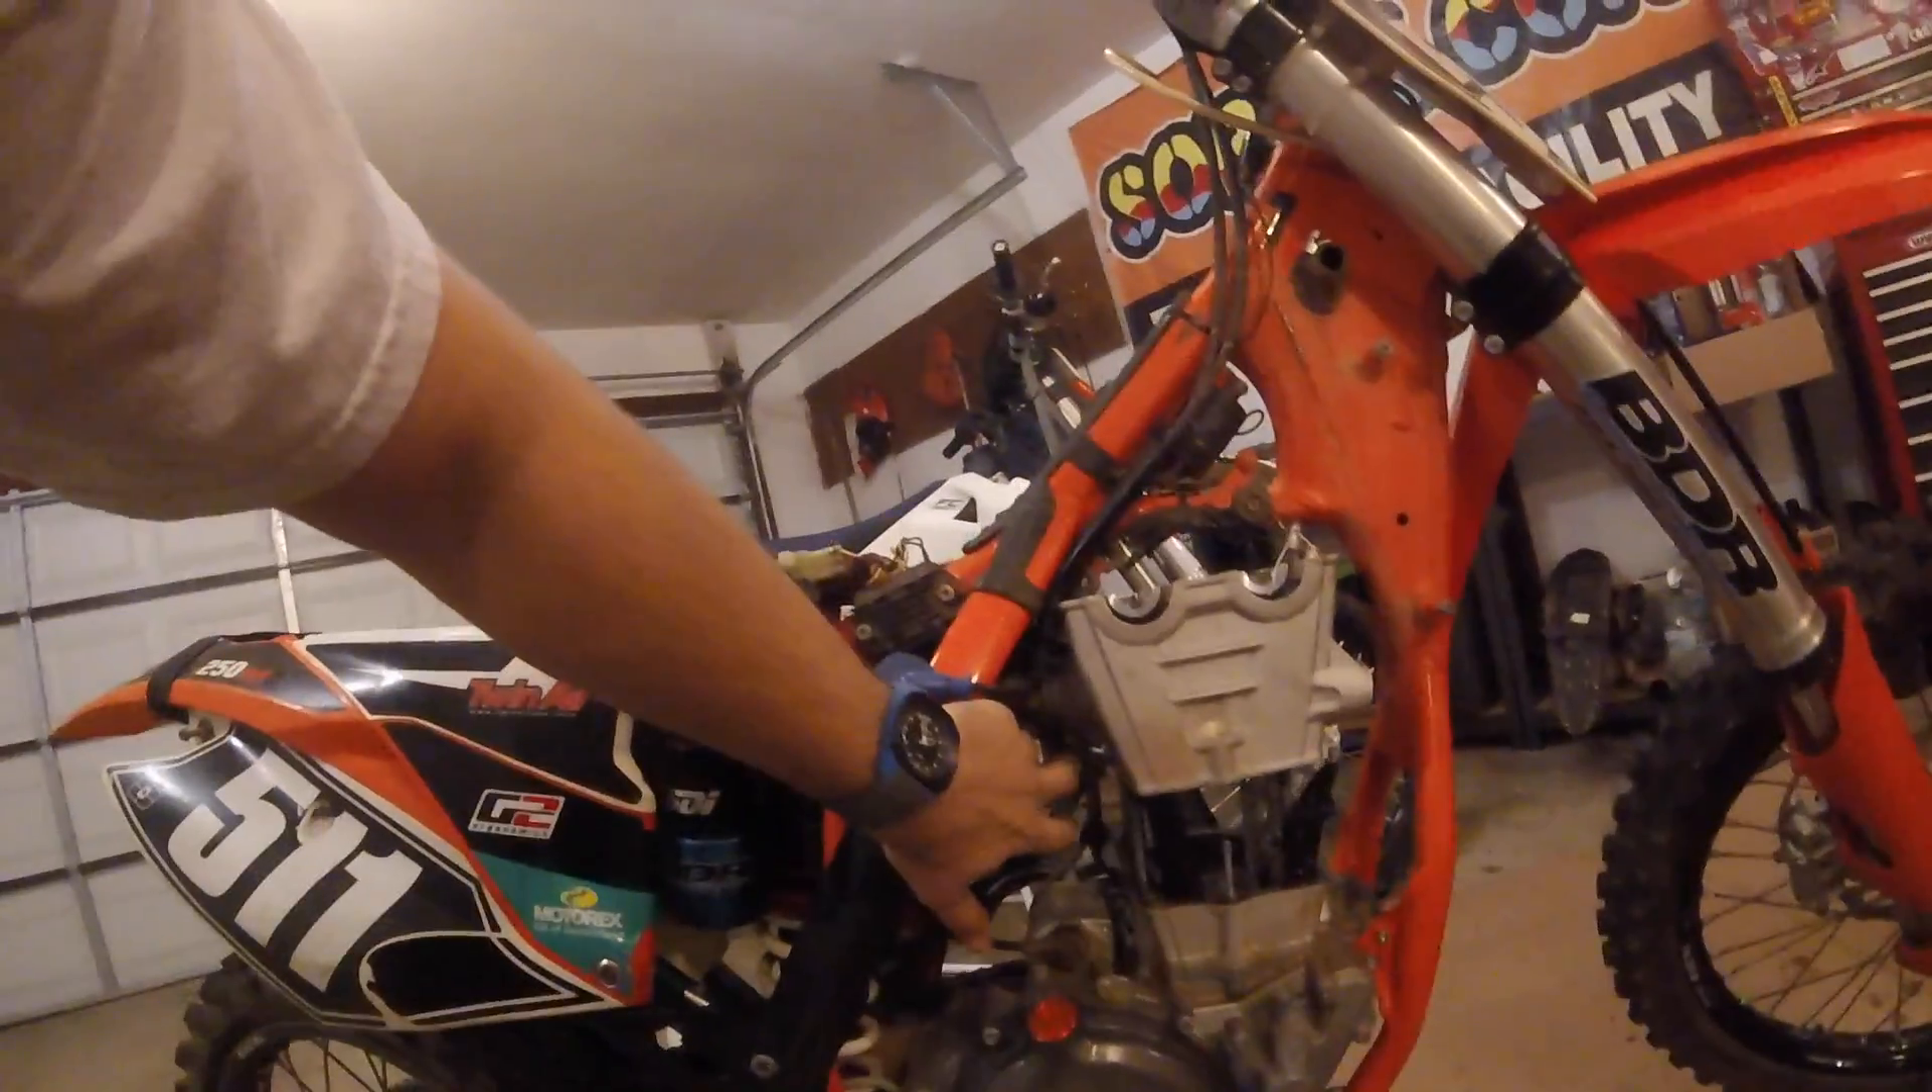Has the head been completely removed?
No.